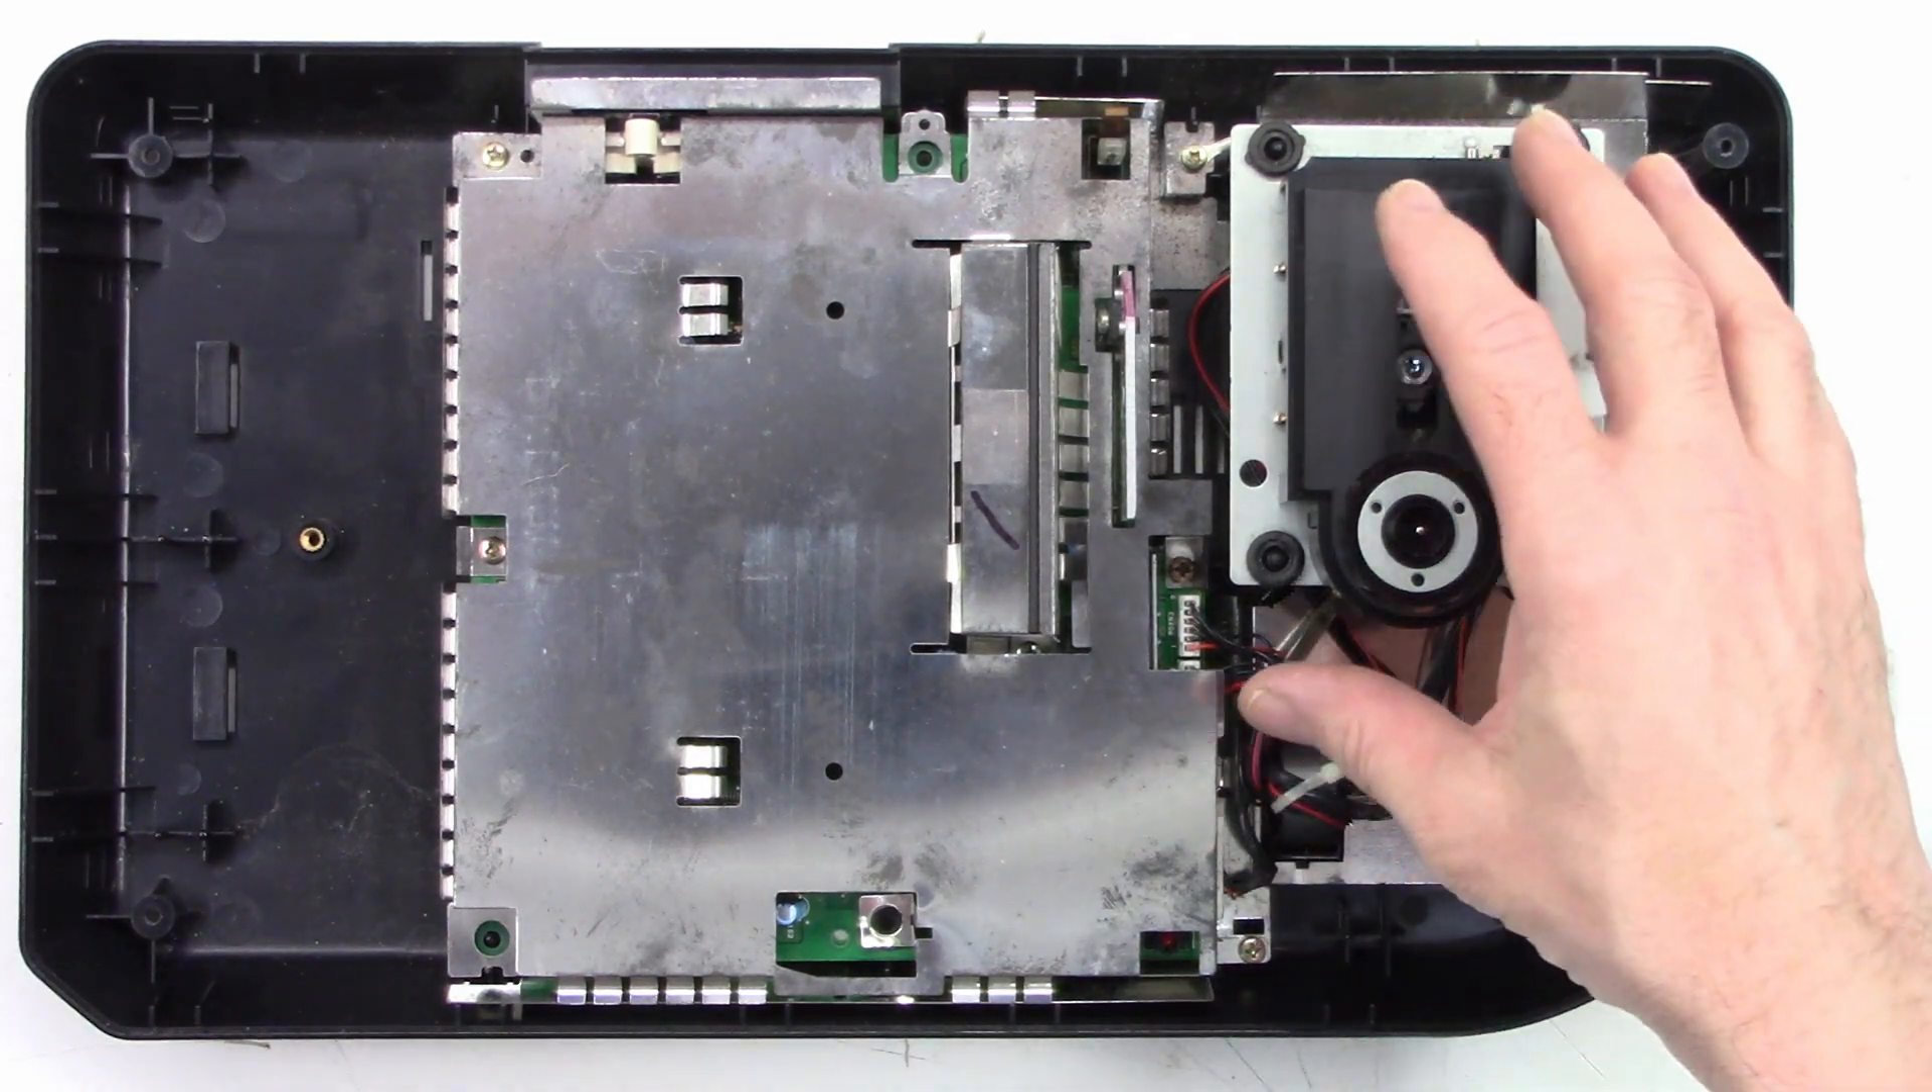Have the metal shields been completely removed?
No.